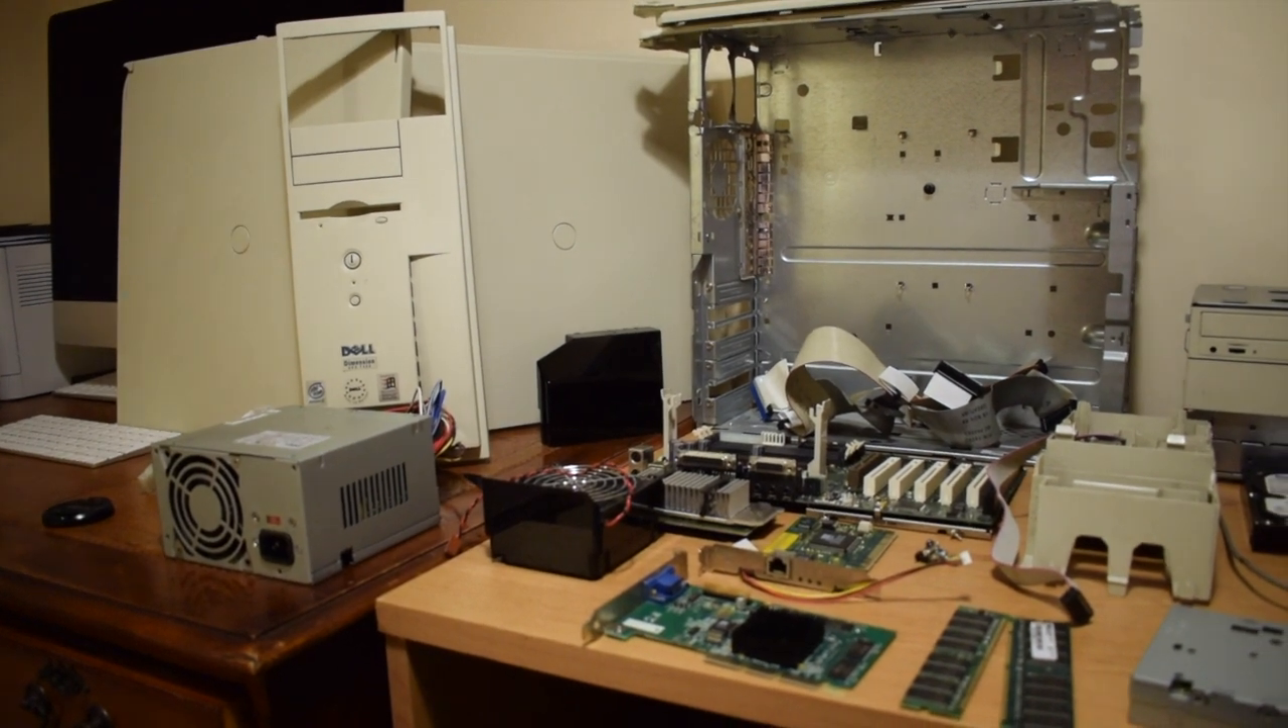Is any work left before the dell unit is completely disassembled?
No.